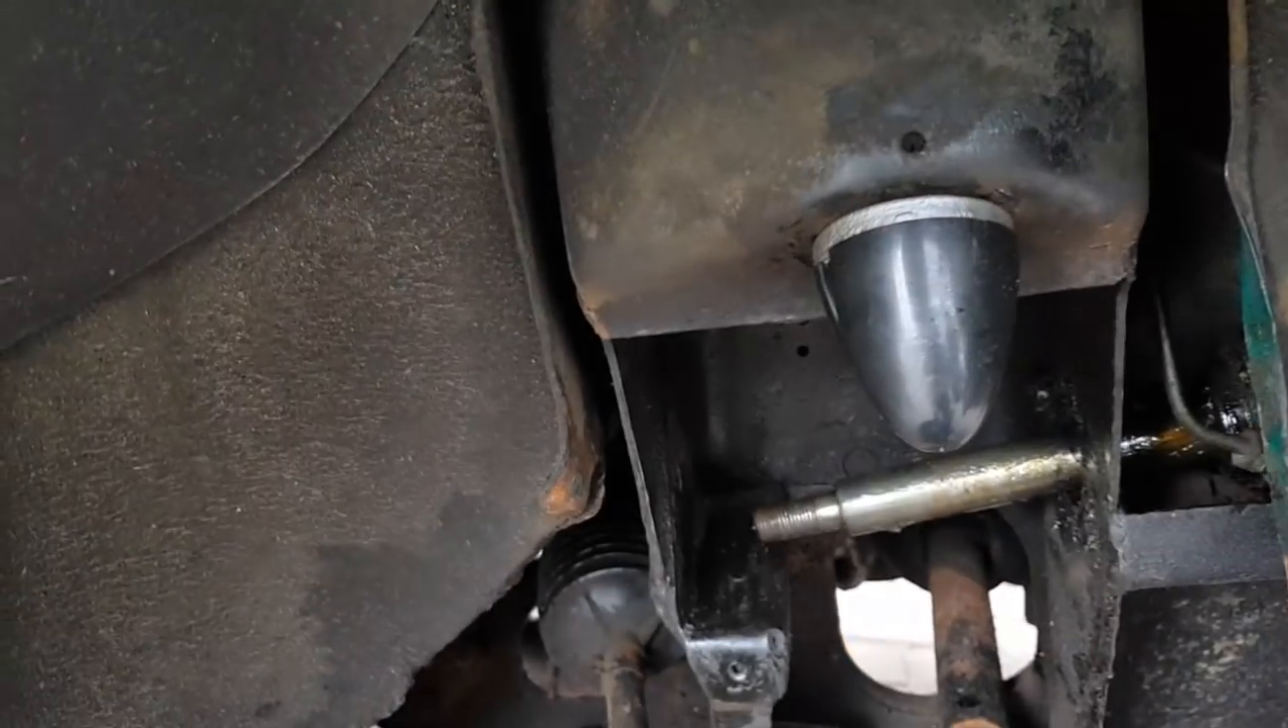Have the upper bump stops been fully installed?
Yes.